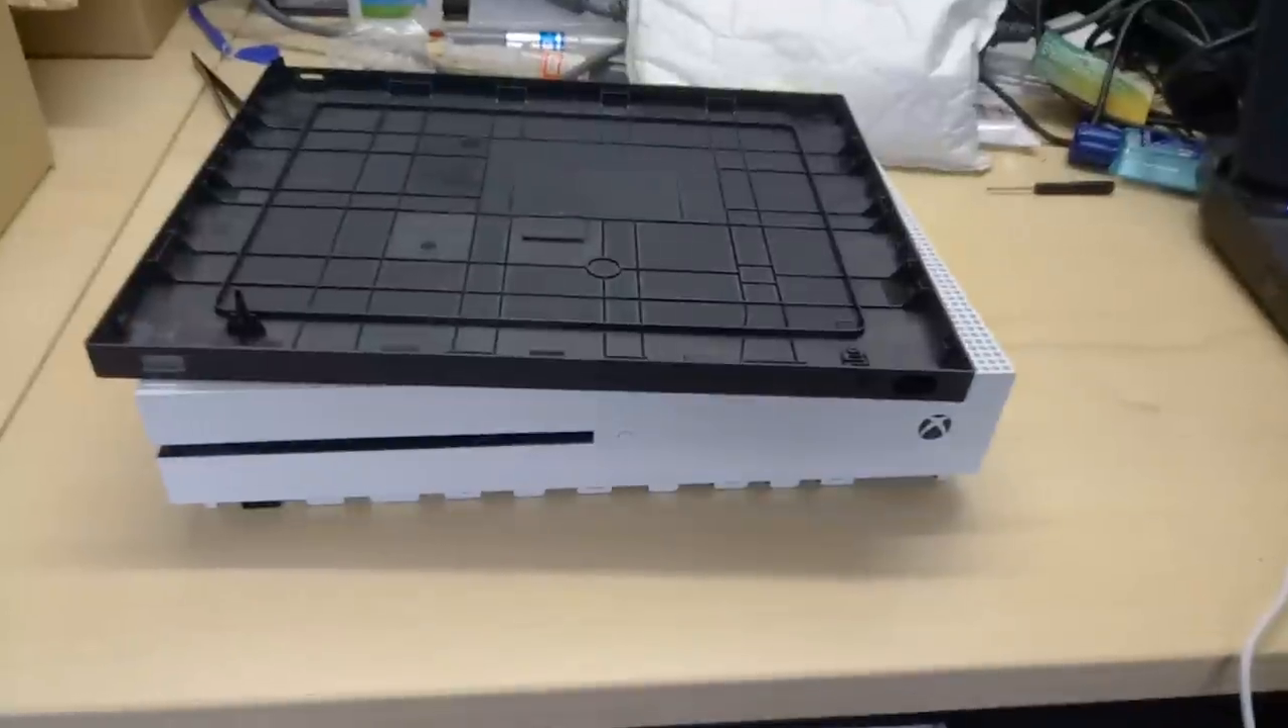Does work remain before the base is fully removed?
No.